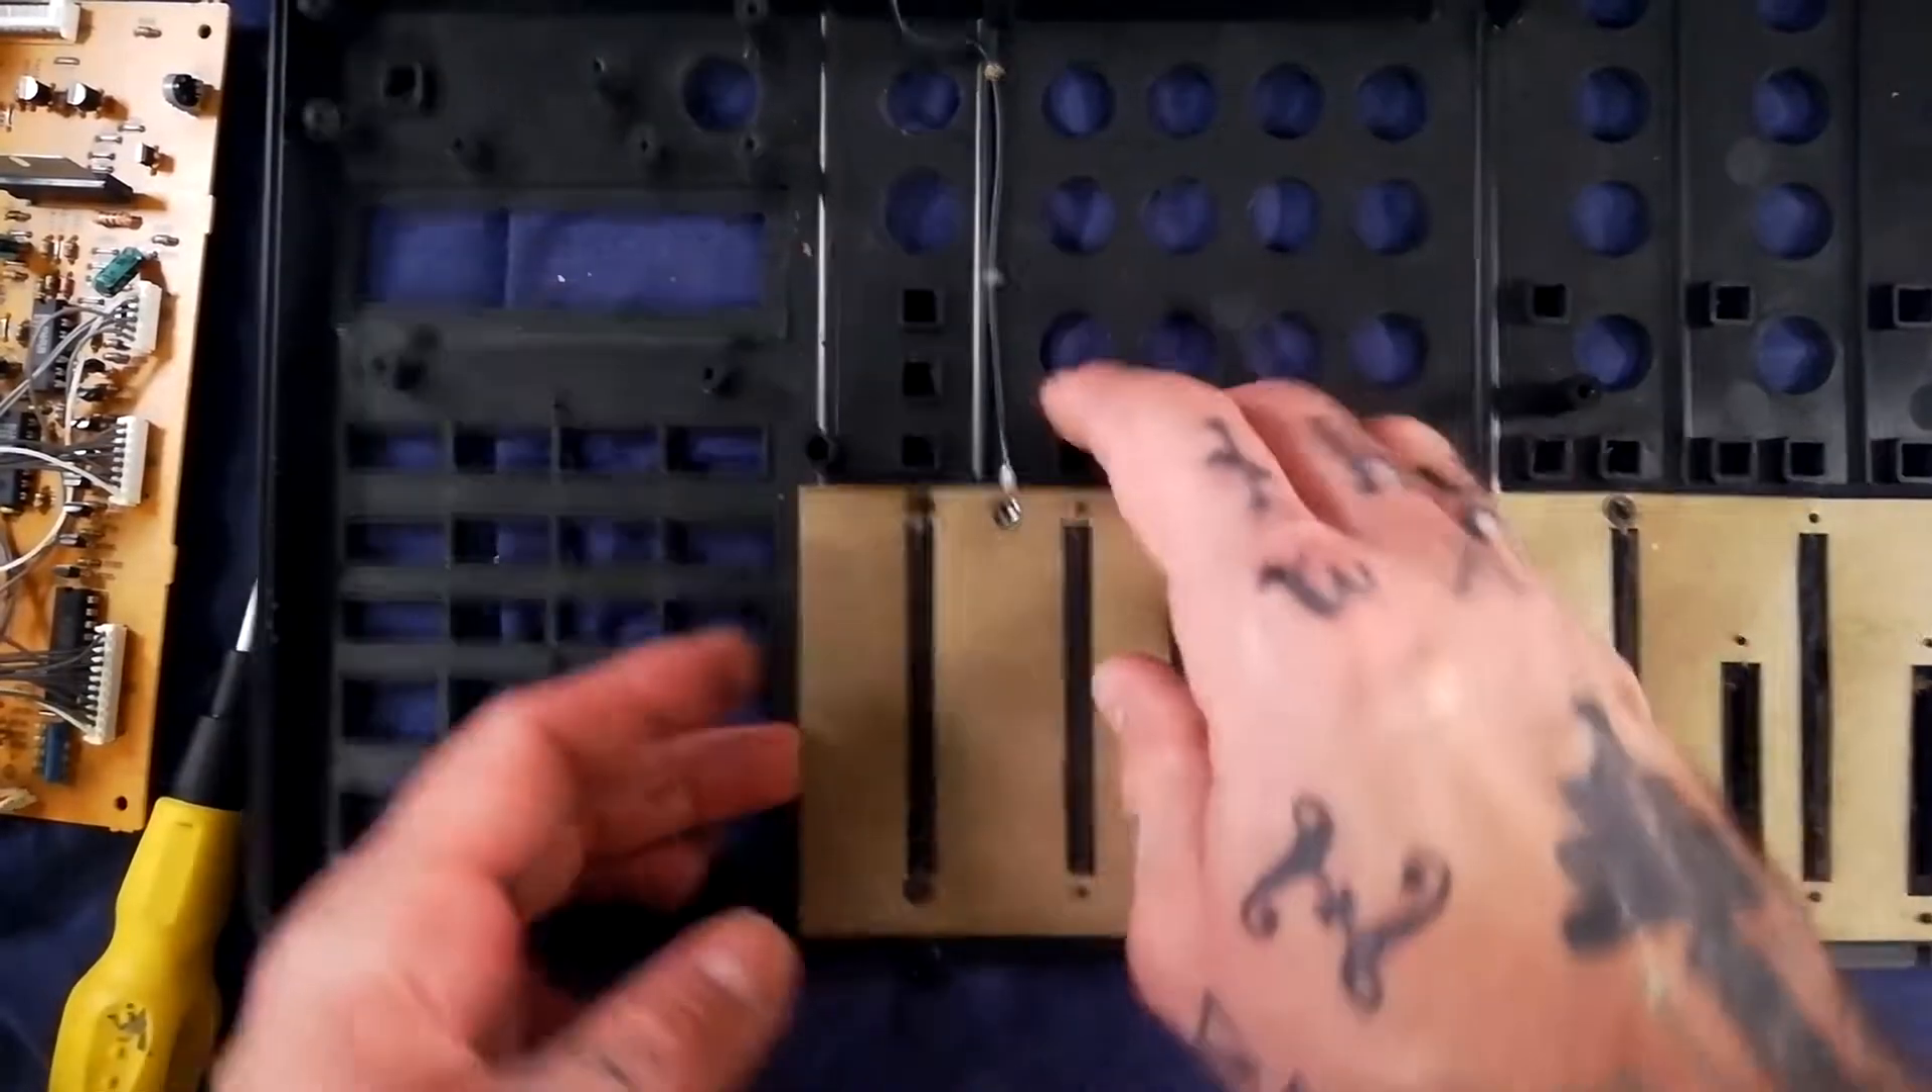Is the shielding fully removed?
No.